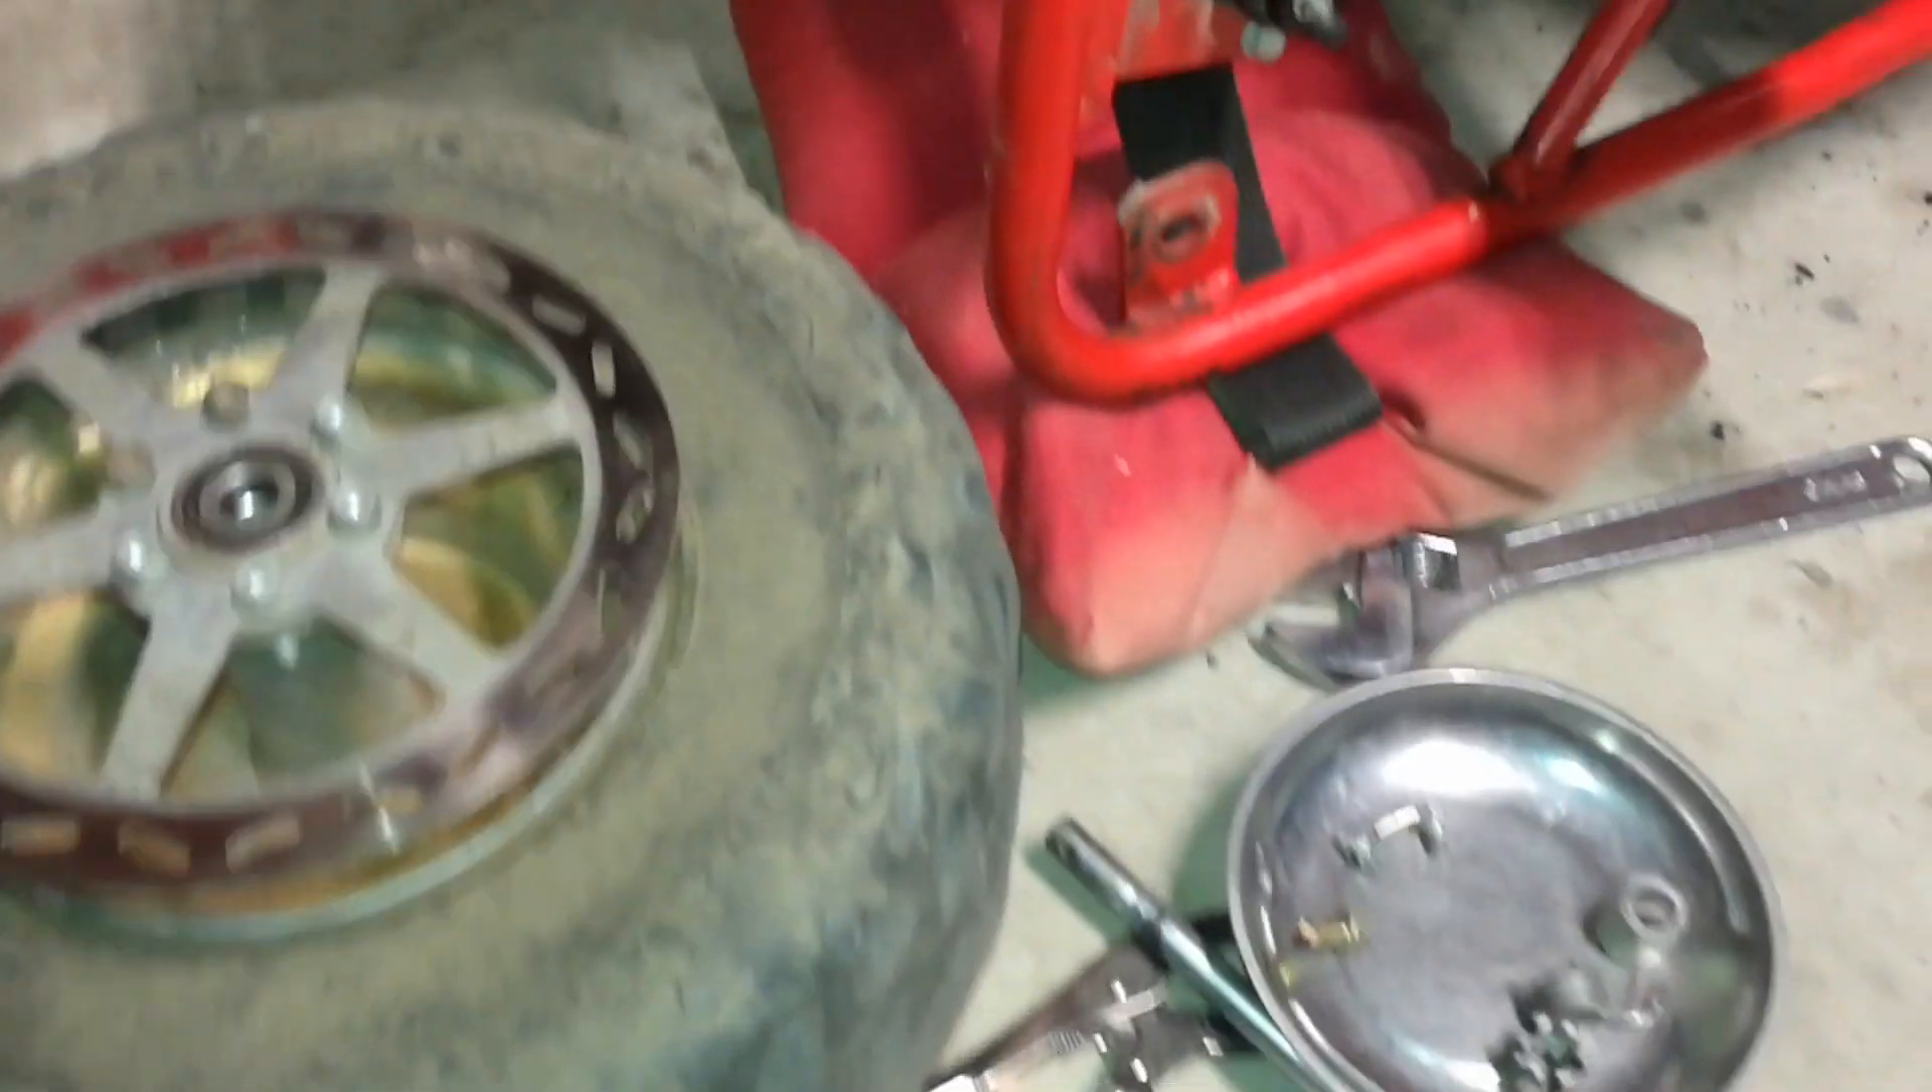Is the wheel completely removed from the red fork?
Yes.